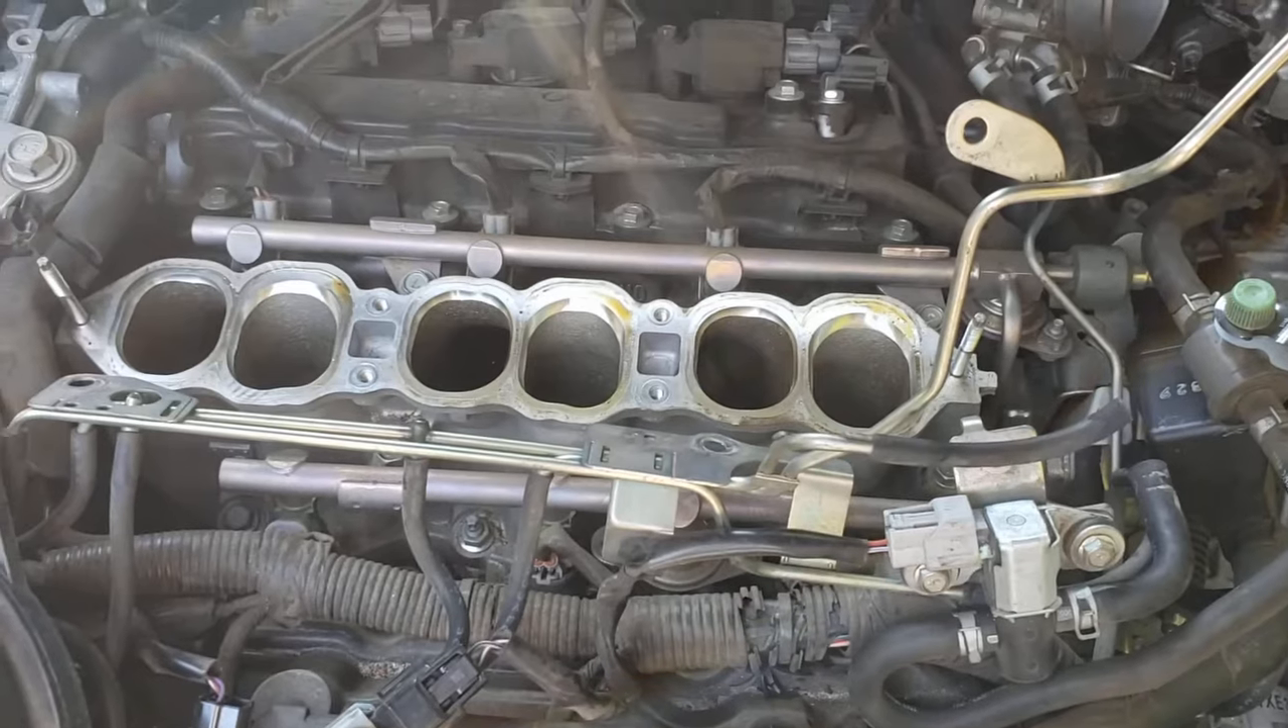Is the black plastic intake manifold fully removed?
Yes.